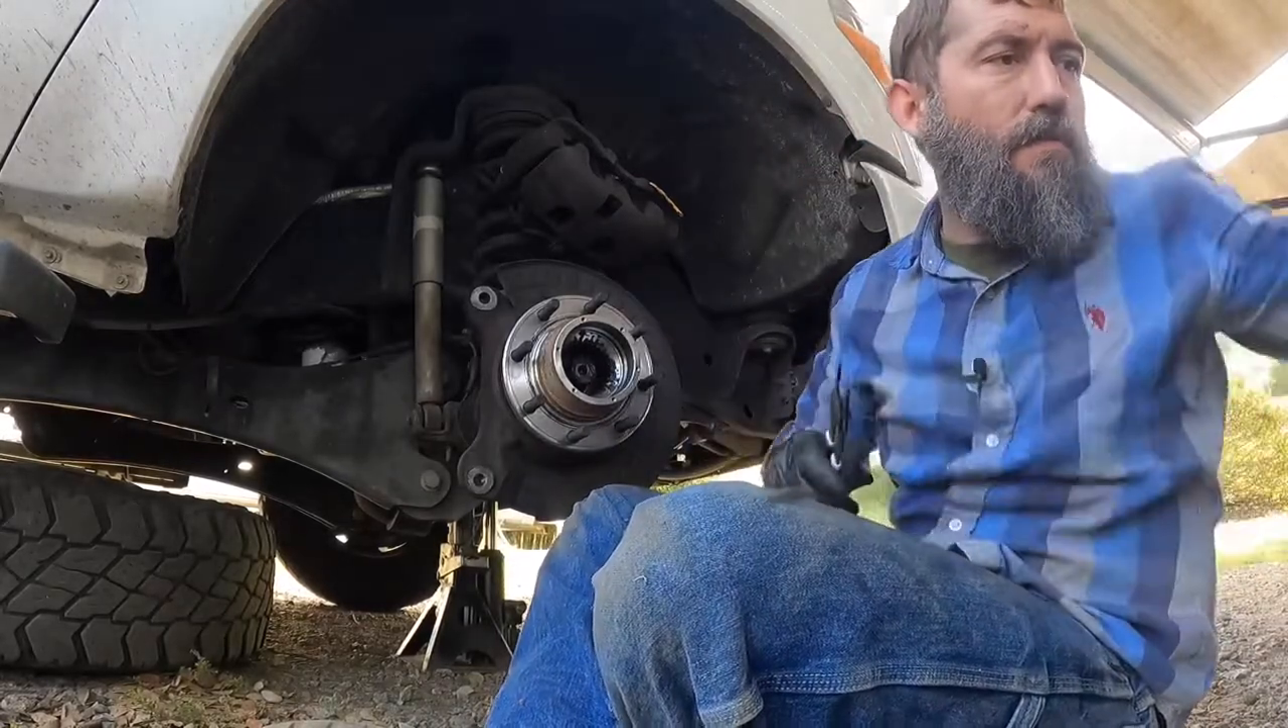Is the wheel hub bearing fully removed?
No.